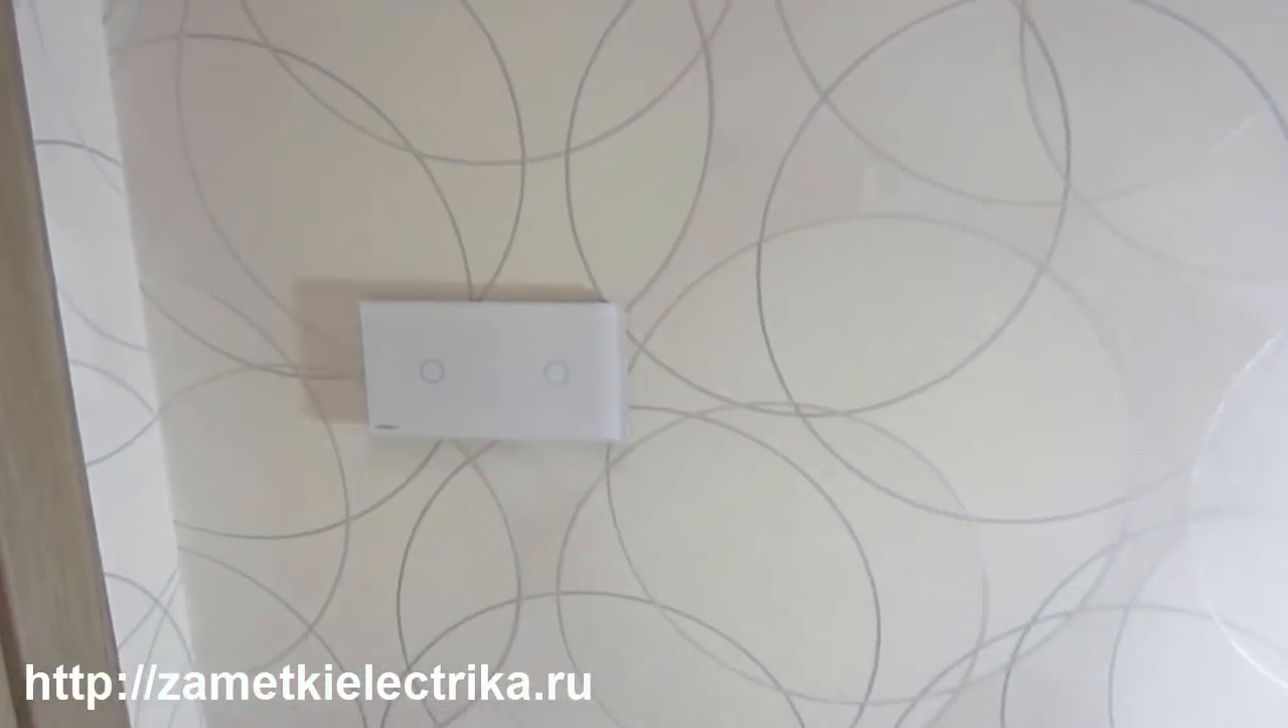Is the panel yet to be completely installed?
No.